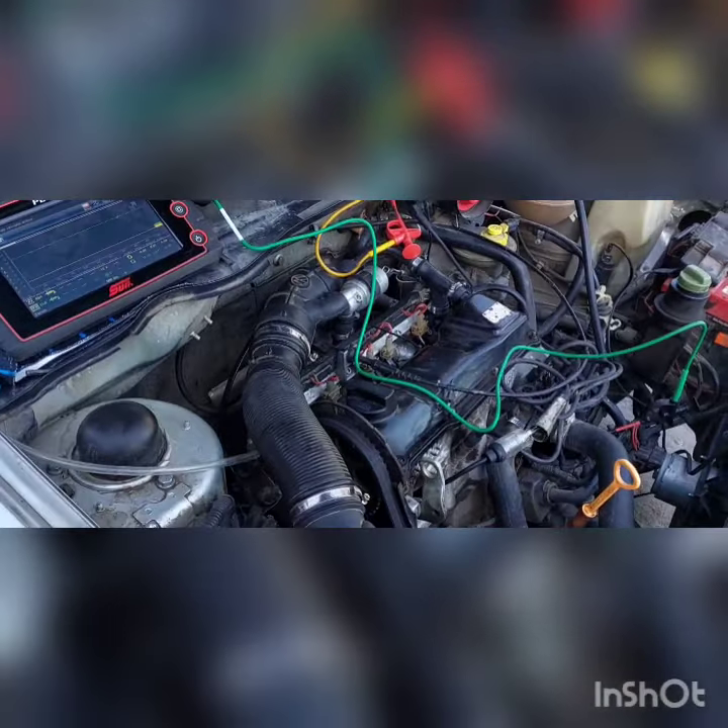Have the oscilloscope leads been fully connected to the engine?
Yes.